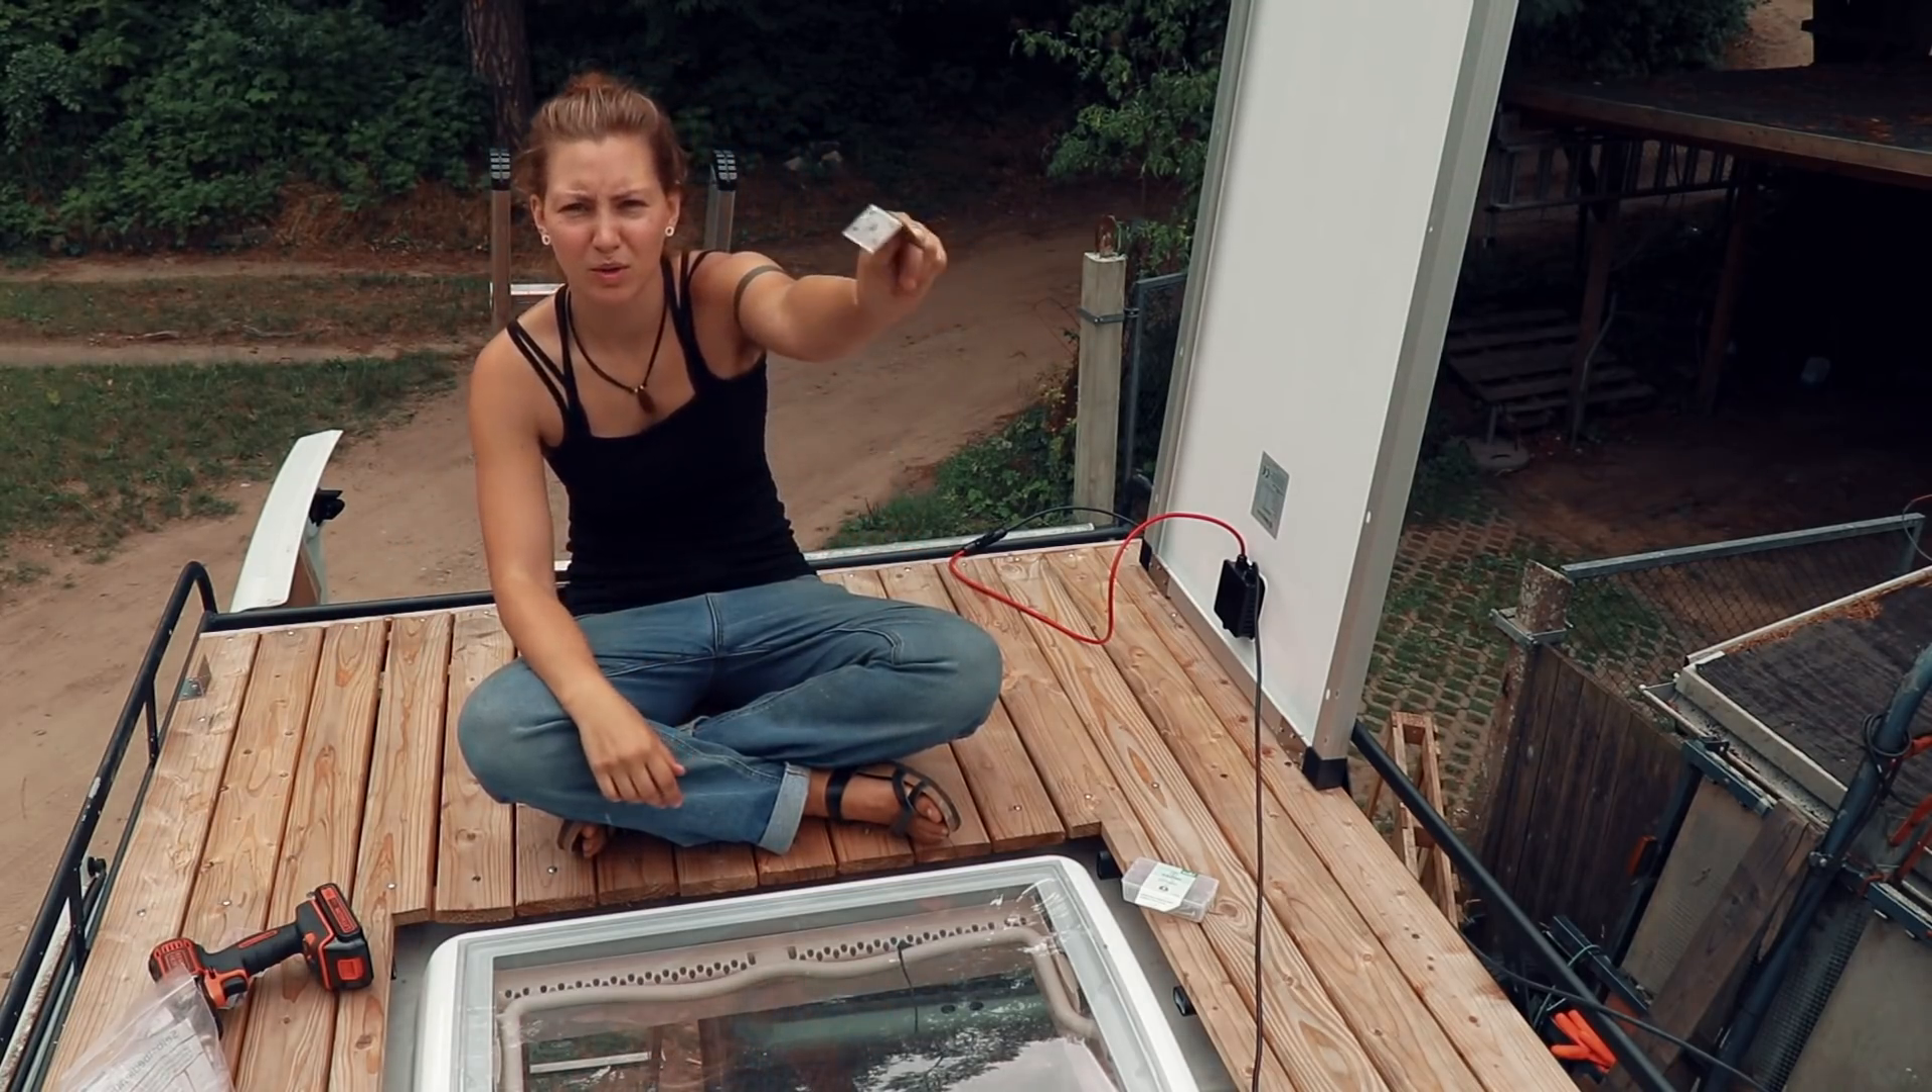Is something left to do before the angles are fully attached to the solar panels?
Yes.